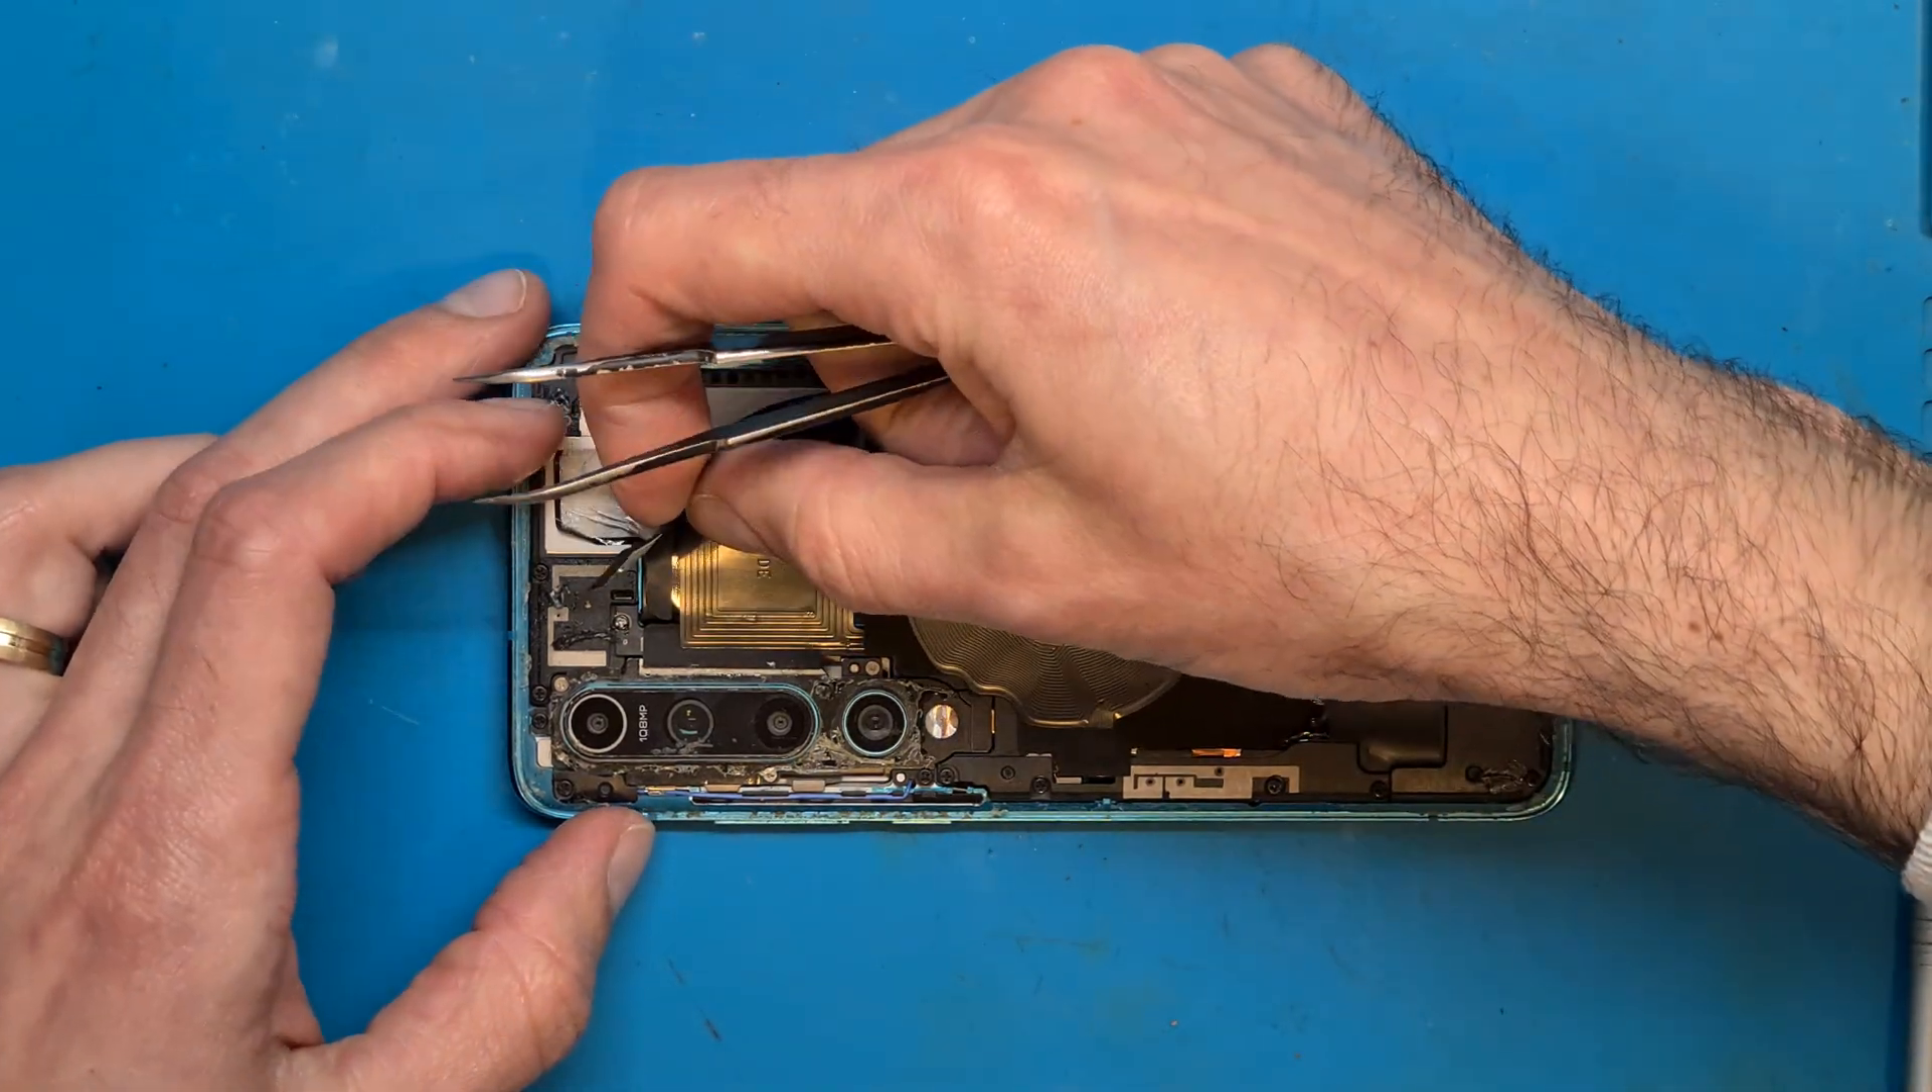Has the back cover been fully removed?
Yes.